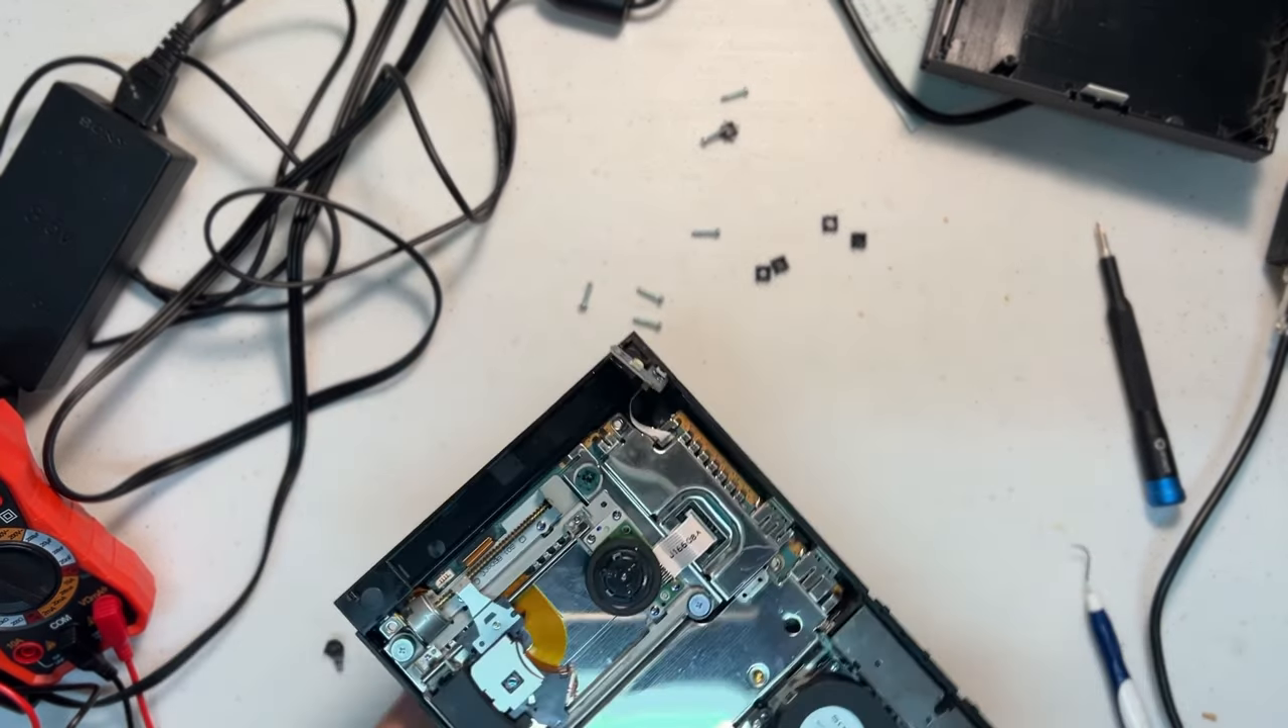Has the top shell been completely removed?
Yes.